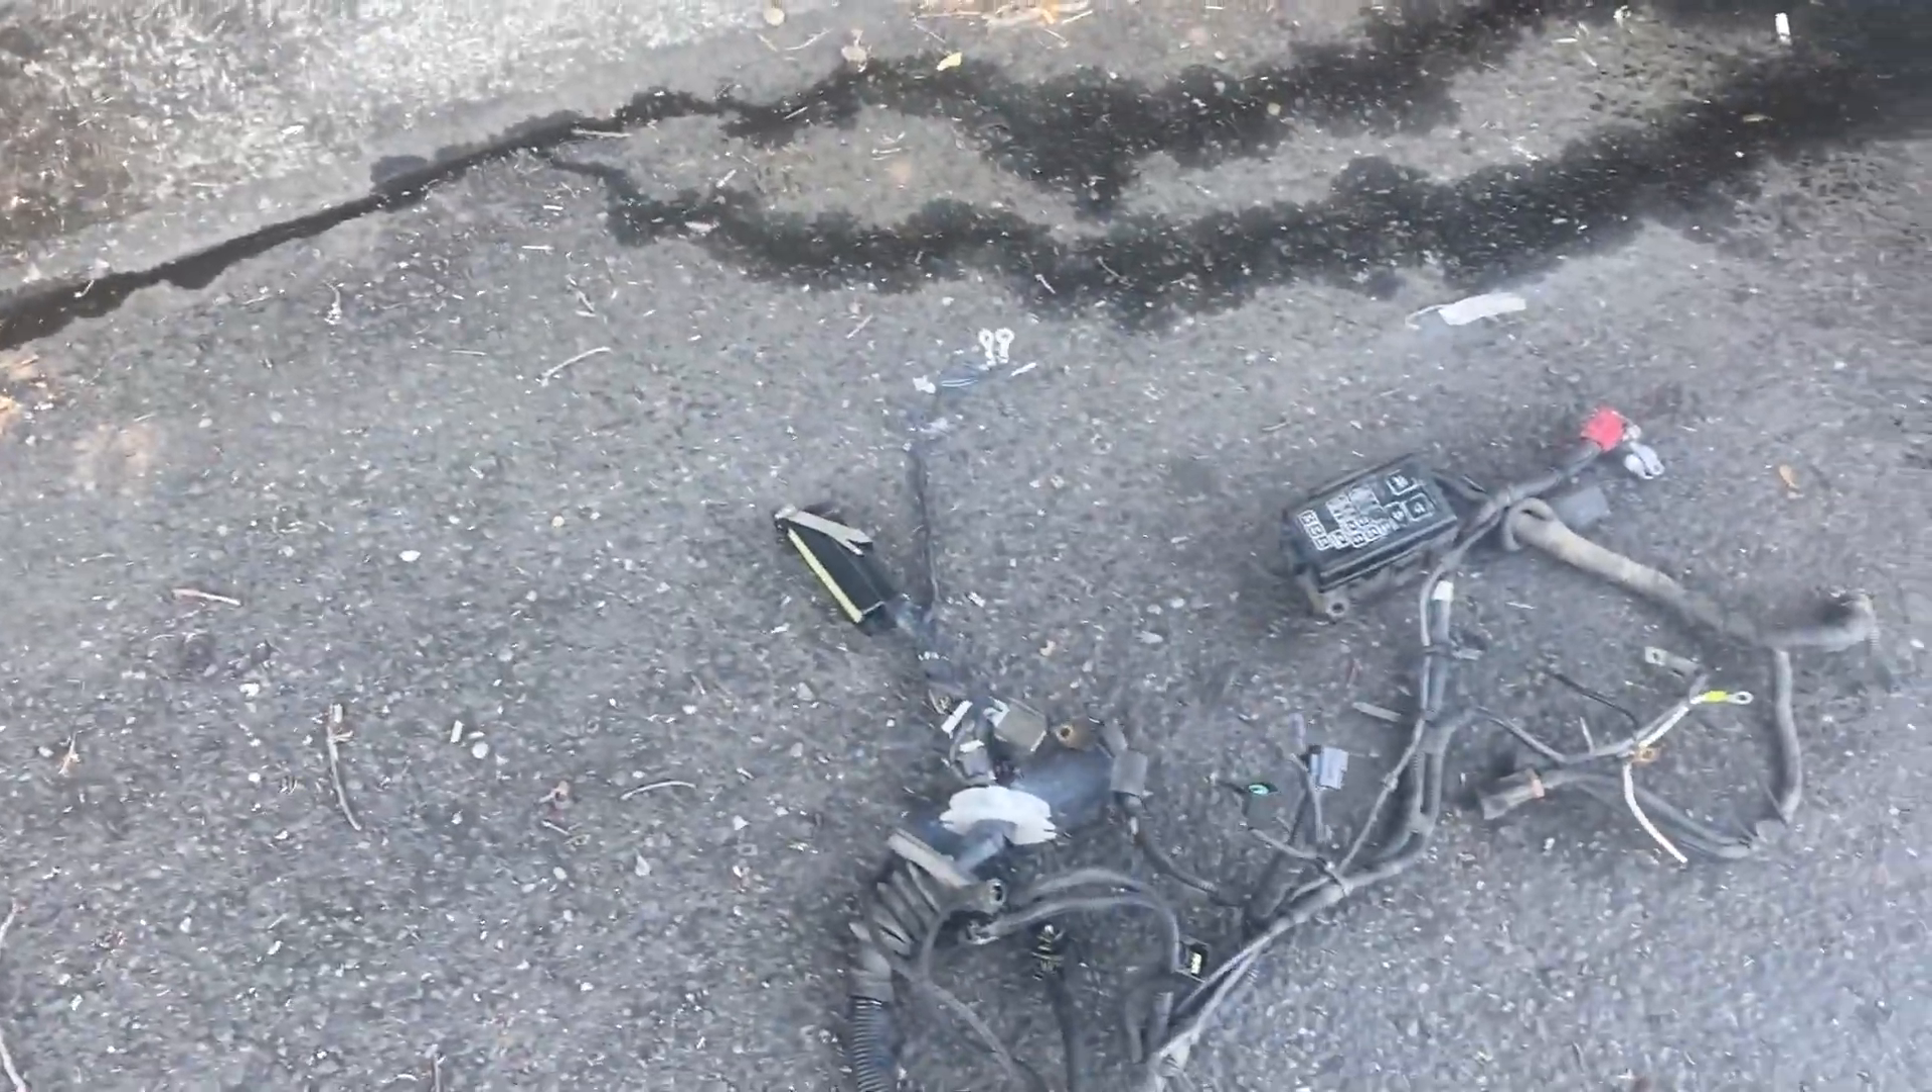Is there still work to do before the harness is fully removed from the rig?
No.